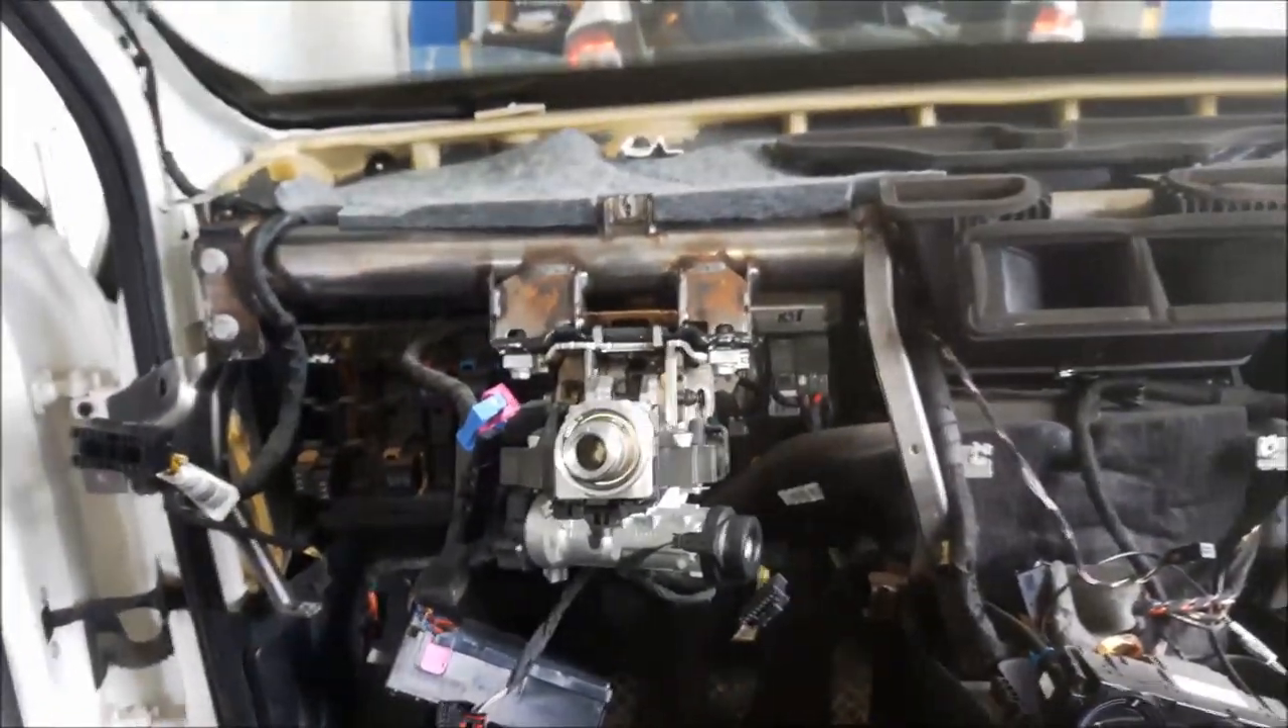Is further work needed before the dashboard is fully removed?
No.